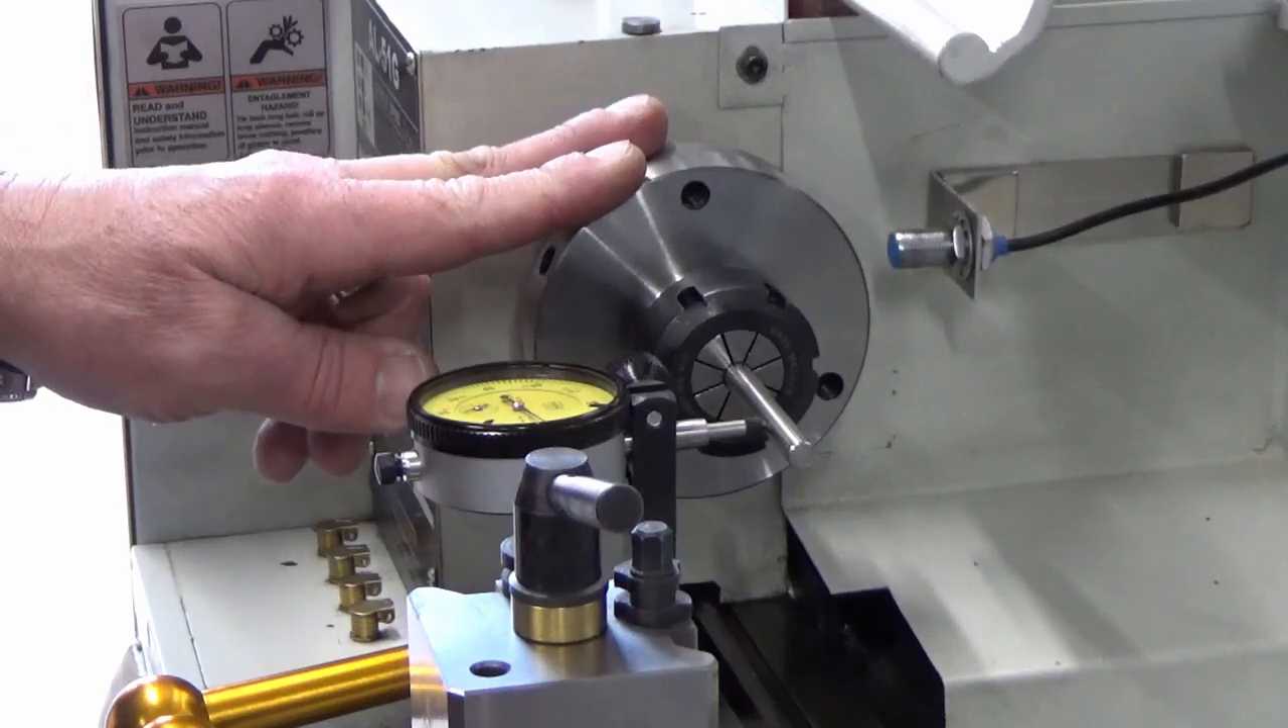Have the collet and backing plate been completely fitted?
Yes.